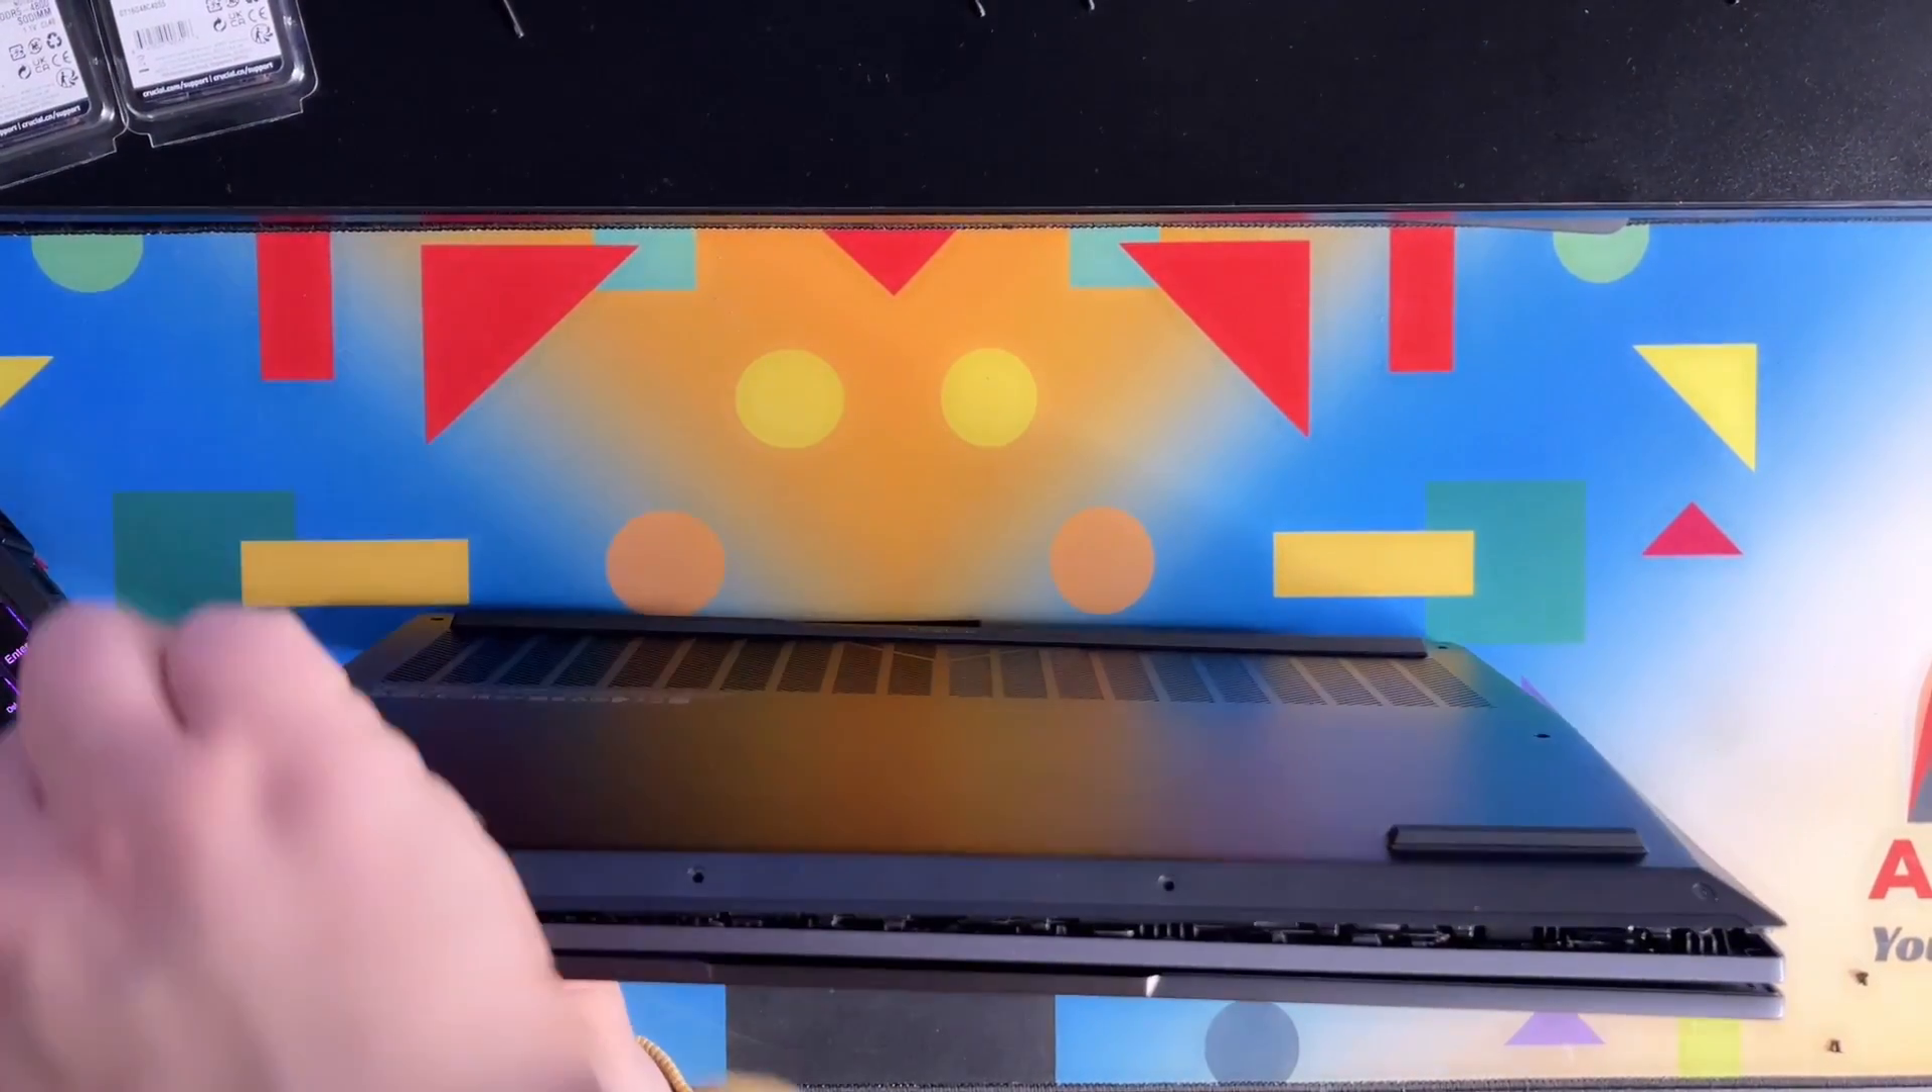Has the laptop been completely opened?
No.